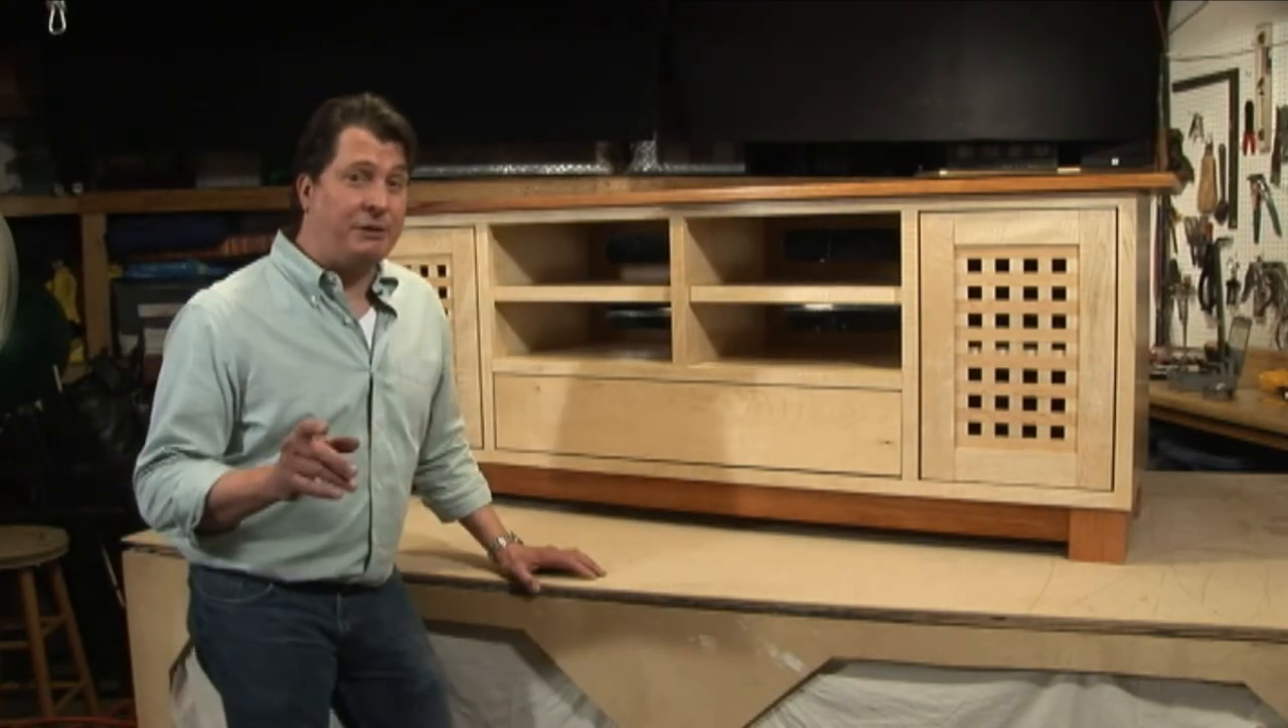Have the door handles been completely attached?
No.